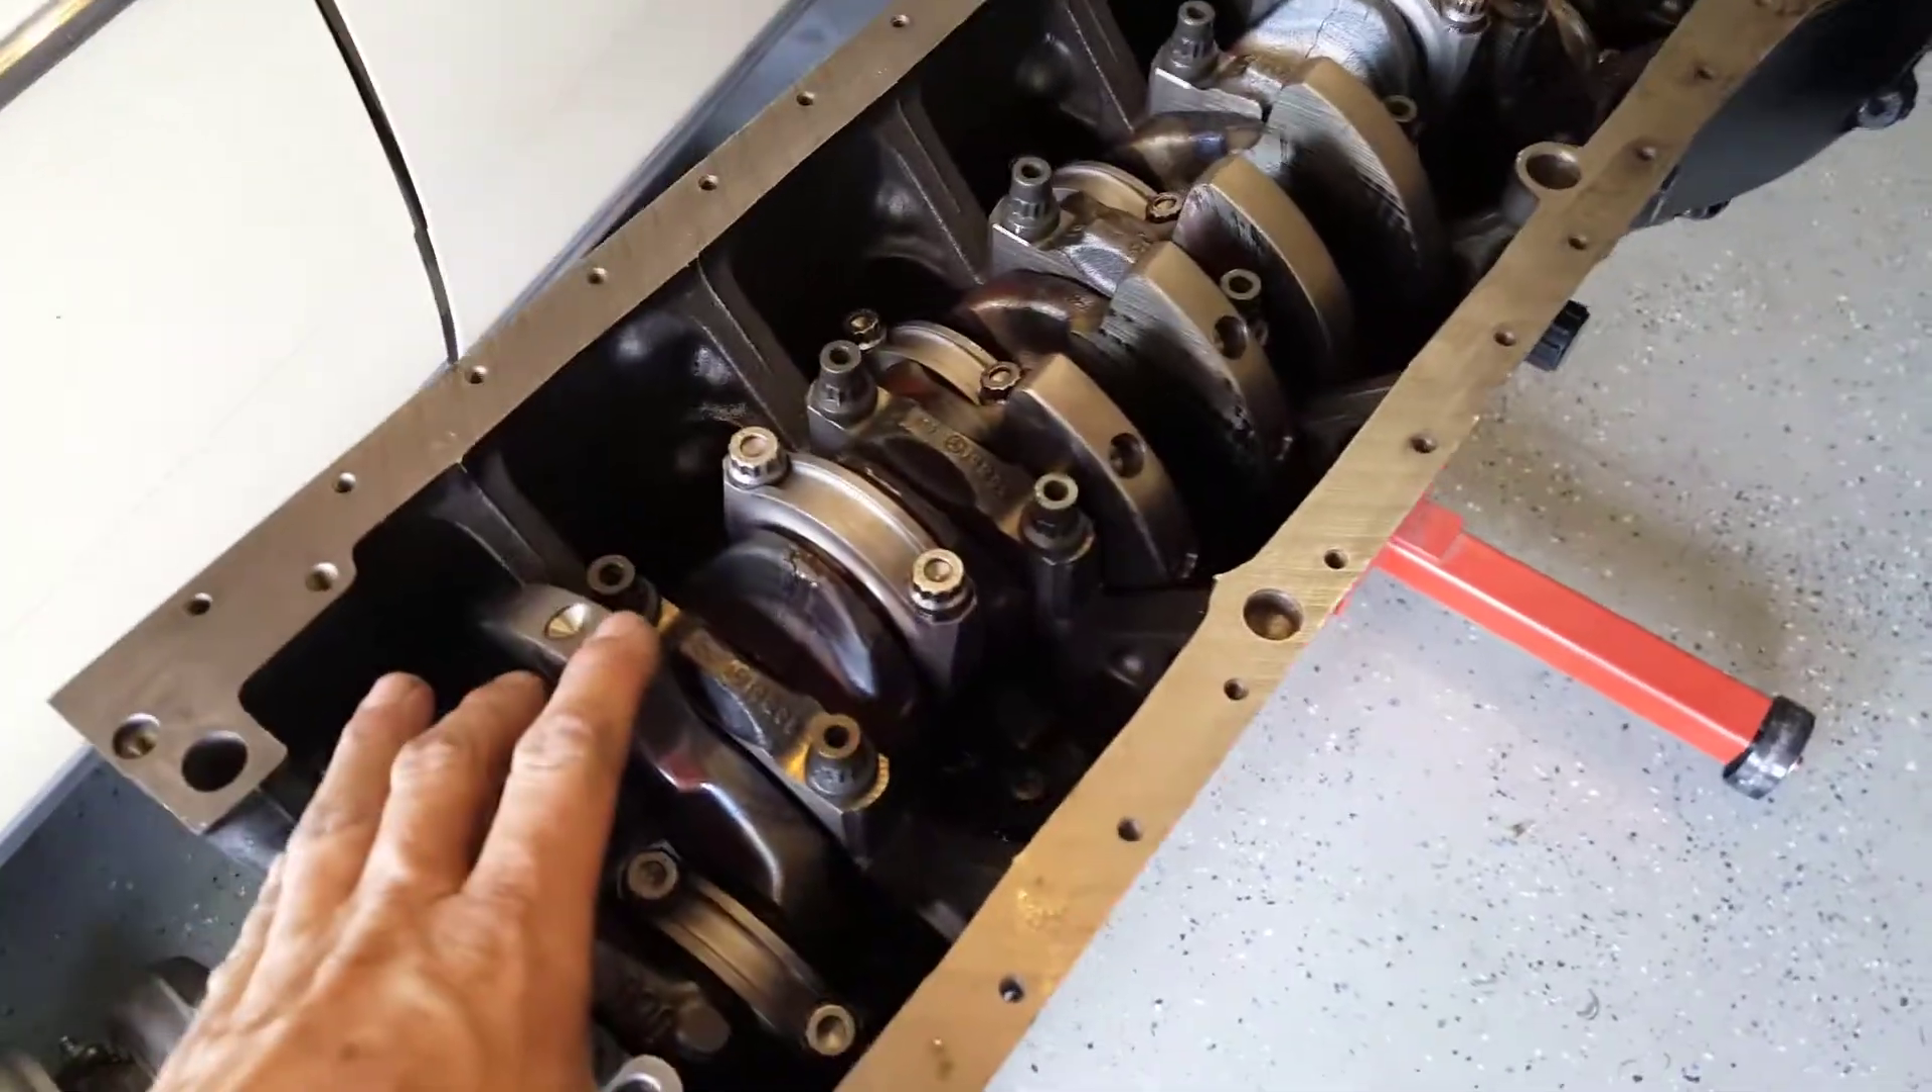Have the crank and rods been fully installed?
Yes.